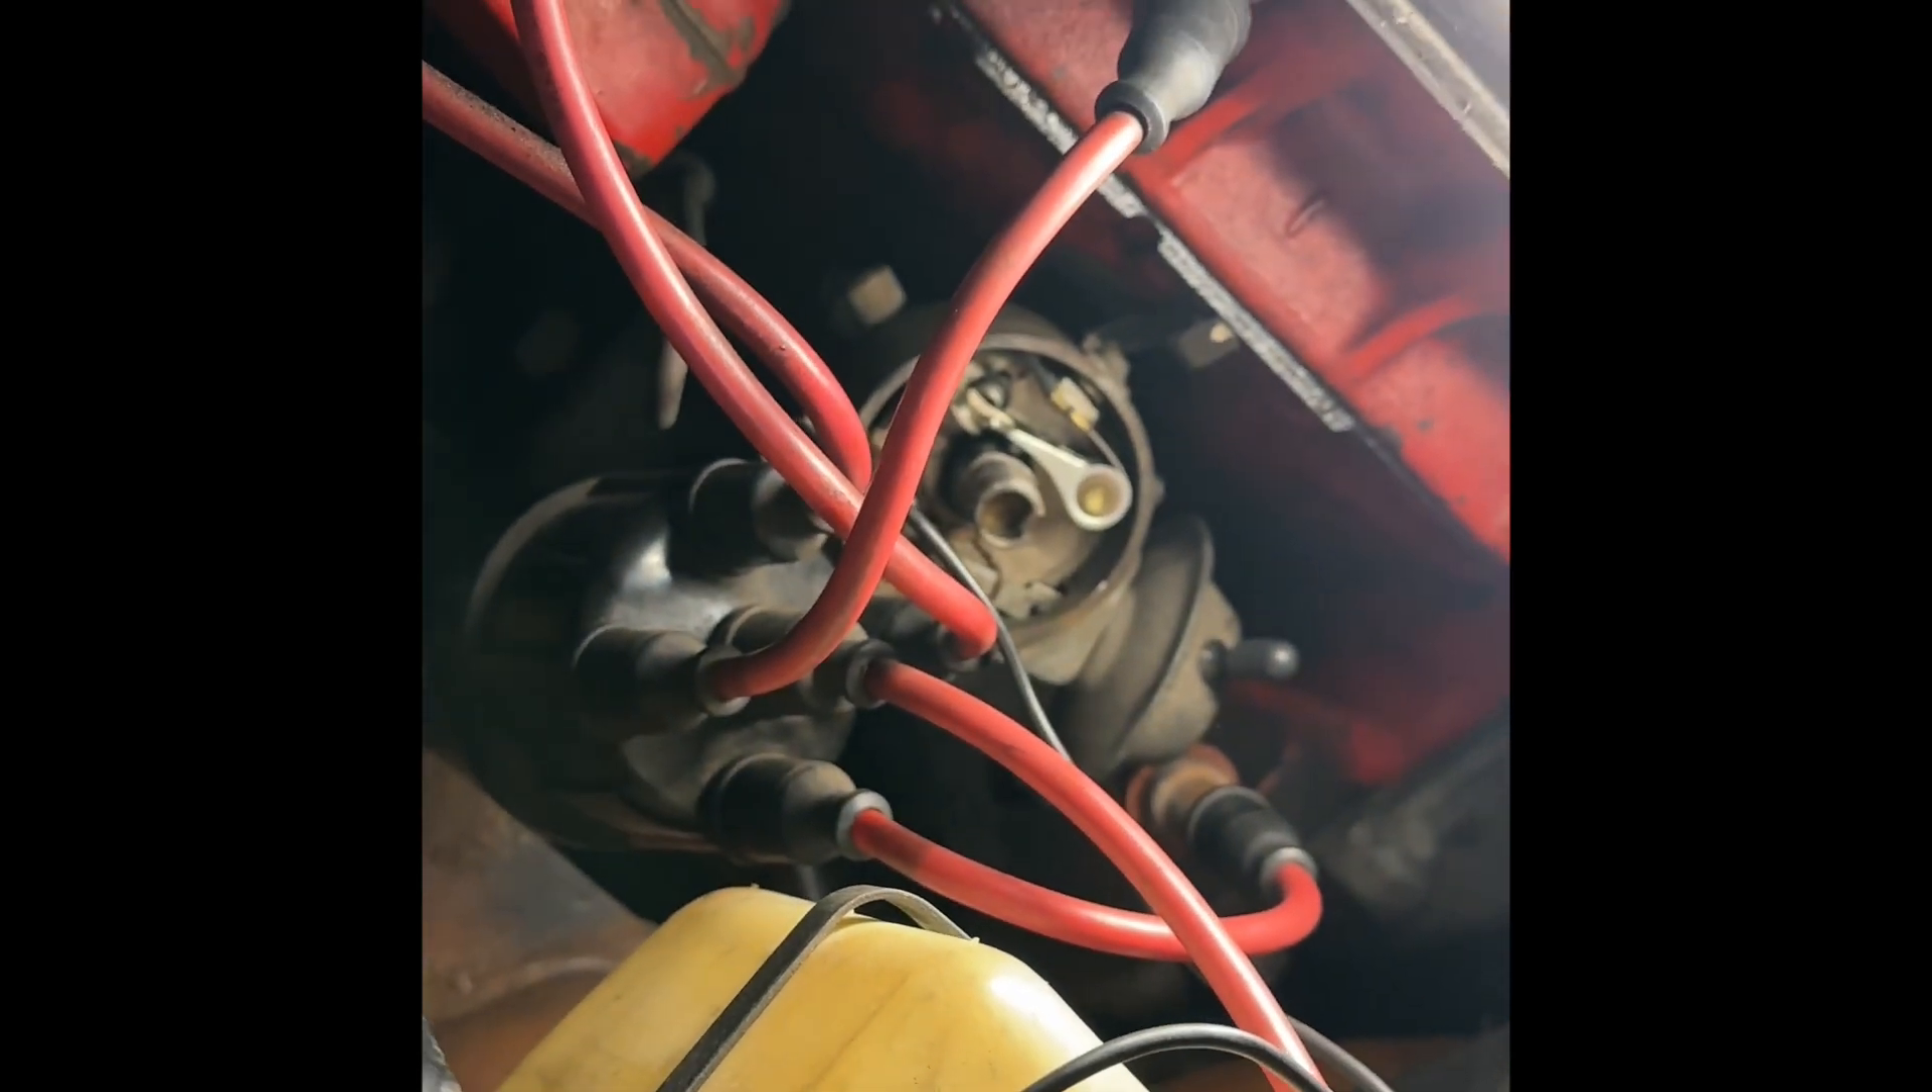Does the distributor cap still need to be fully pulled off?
No.